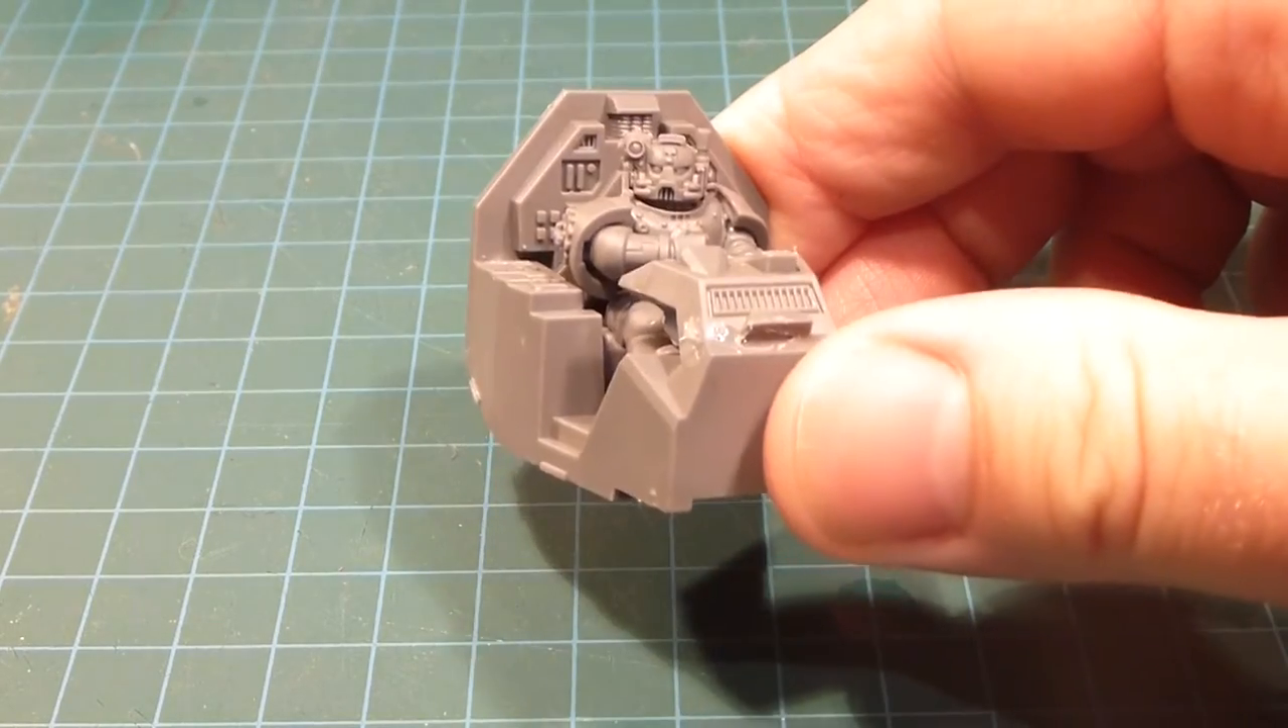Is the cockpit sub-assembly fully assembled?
Yes.